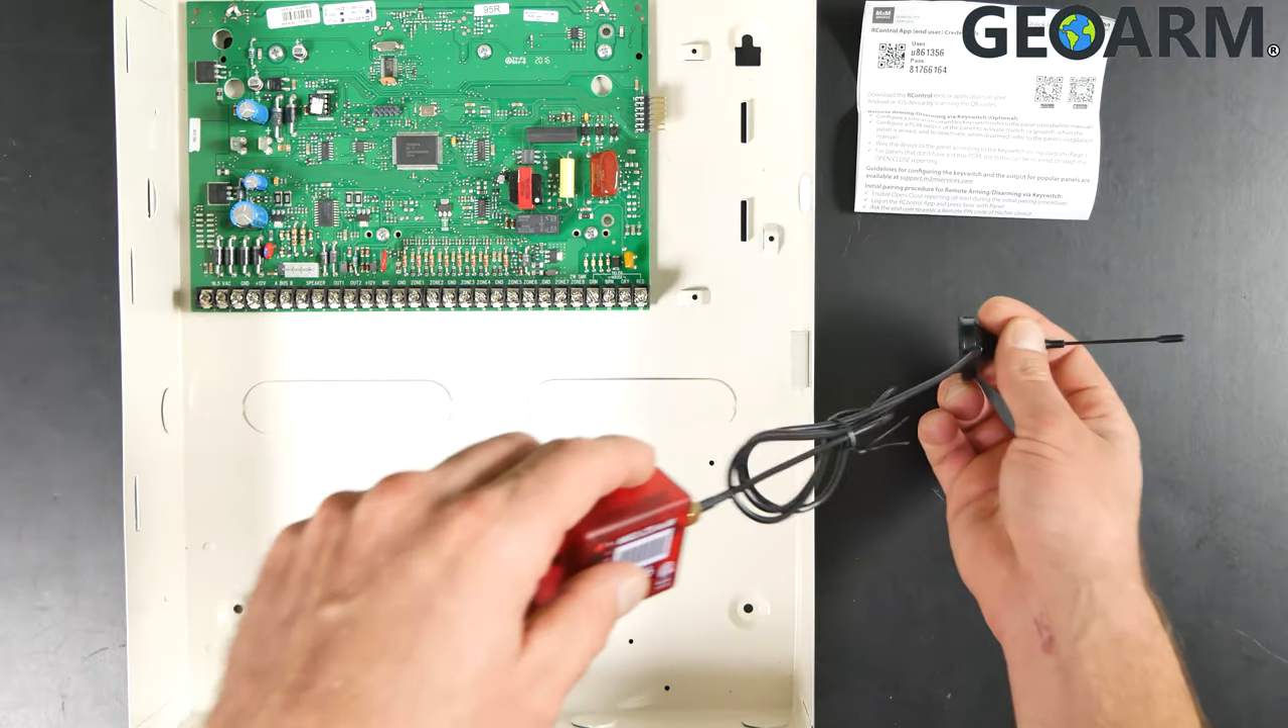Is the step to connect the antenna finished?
Yes.